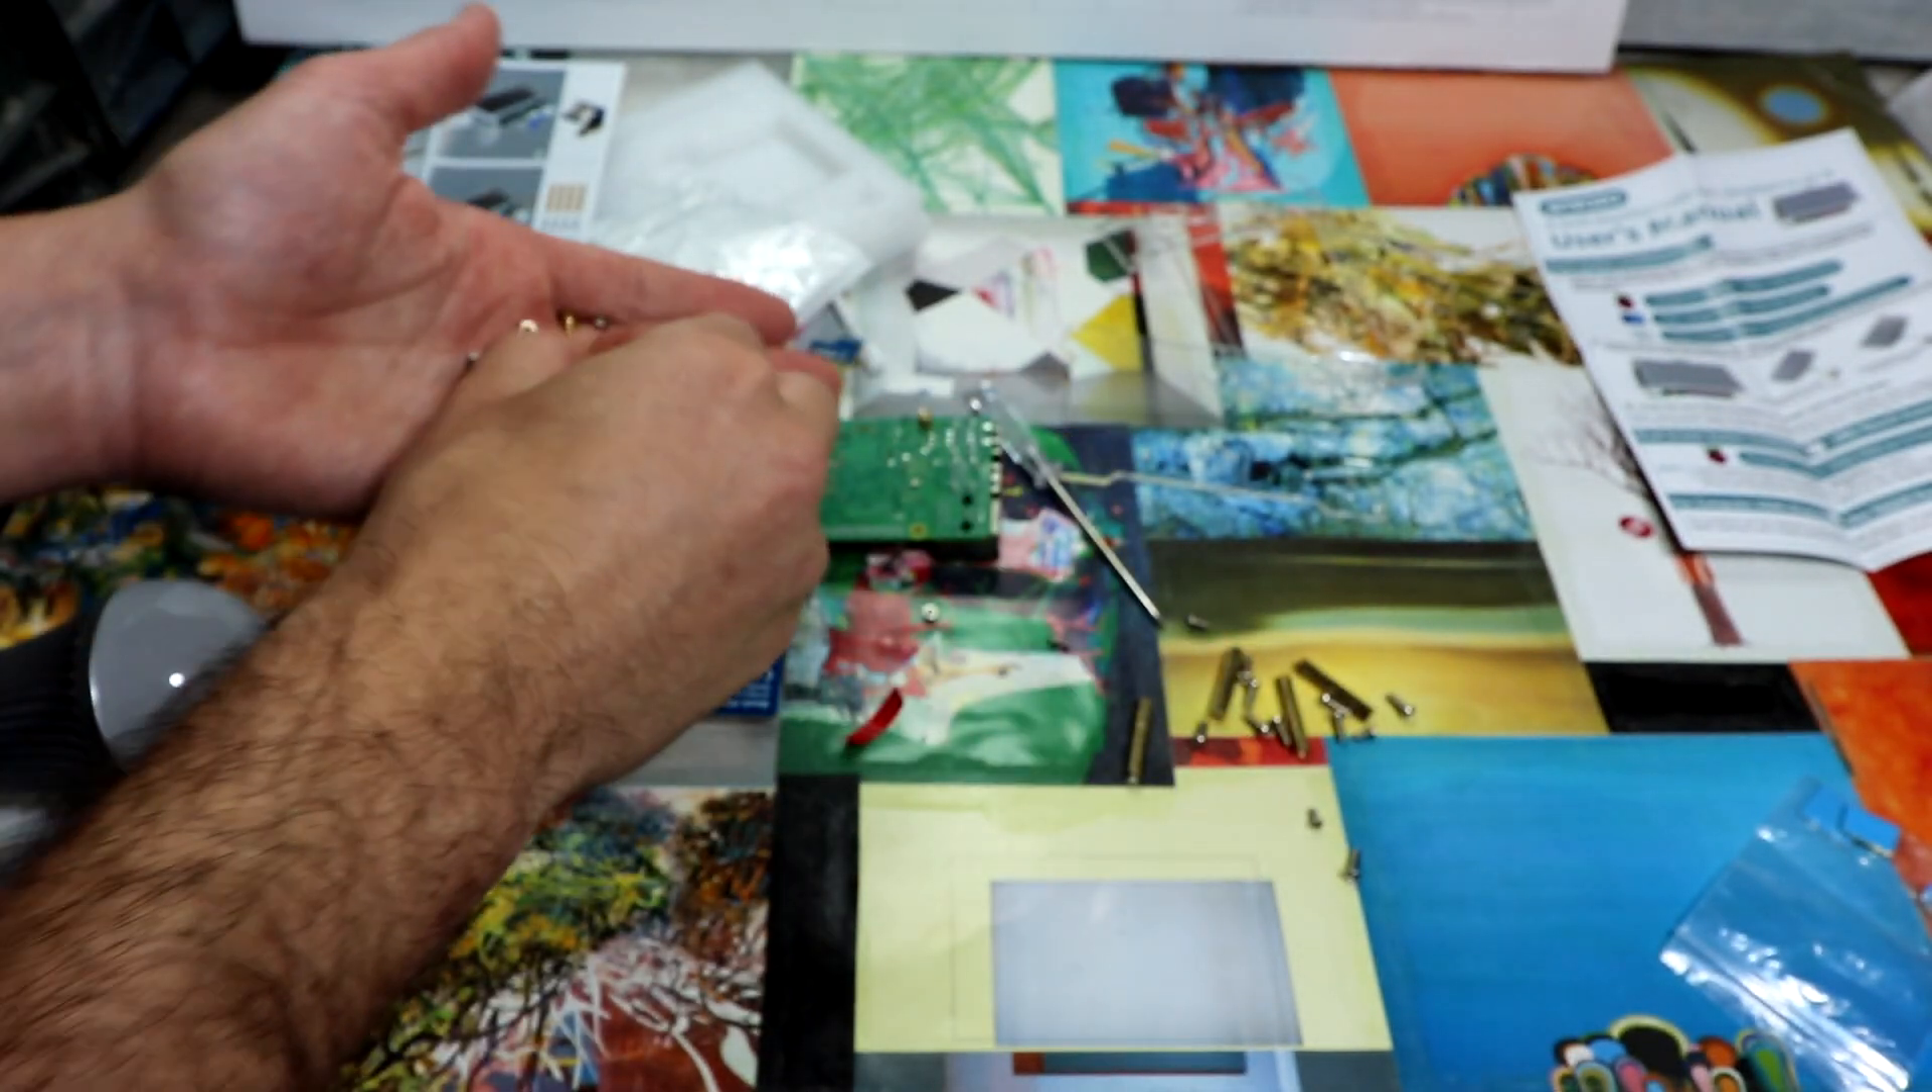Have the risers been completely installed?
No.